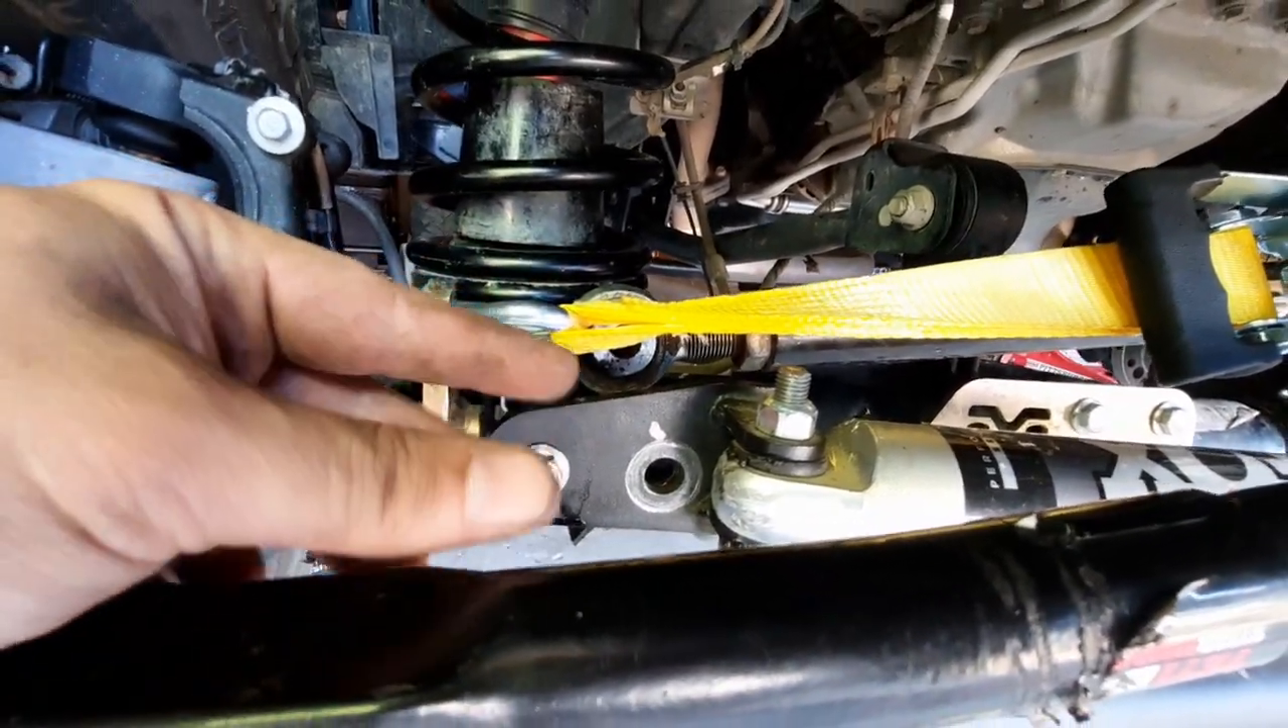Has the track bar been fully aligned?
No.